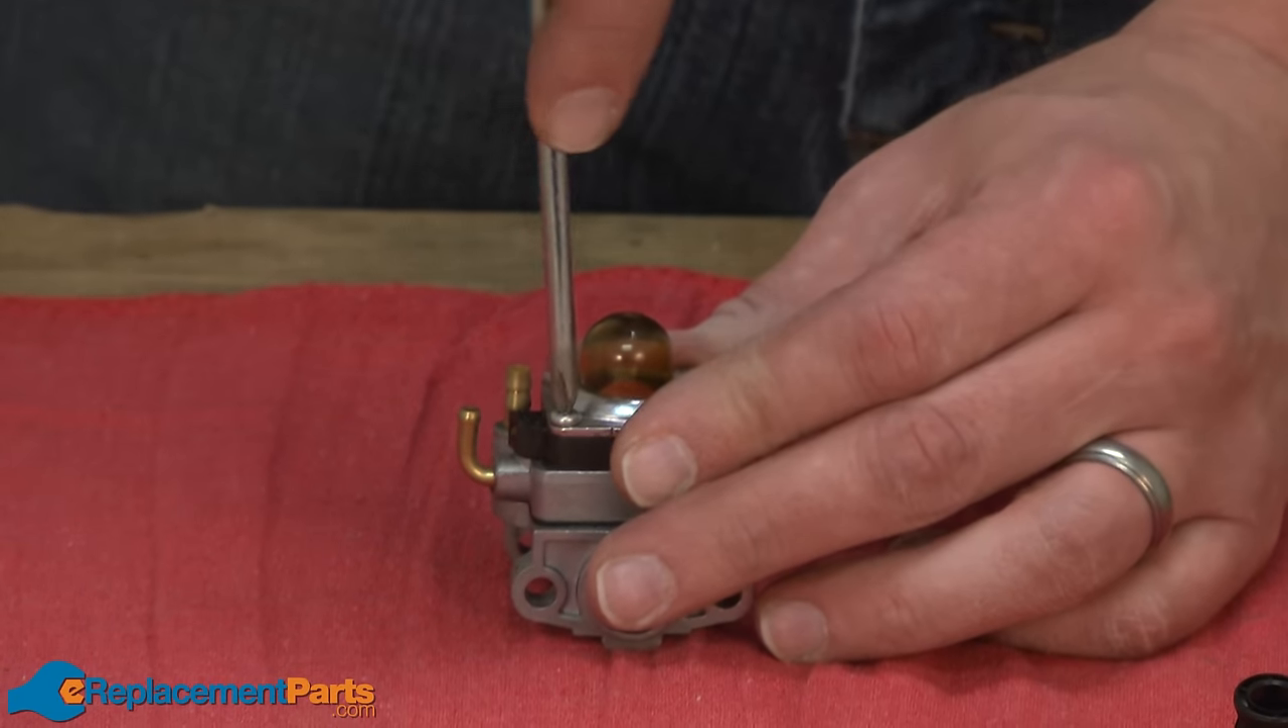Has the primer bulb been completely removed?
No.